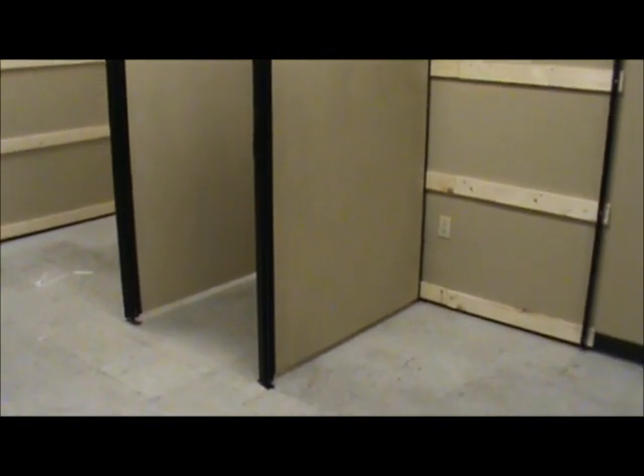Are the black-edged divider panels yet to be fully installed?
No.